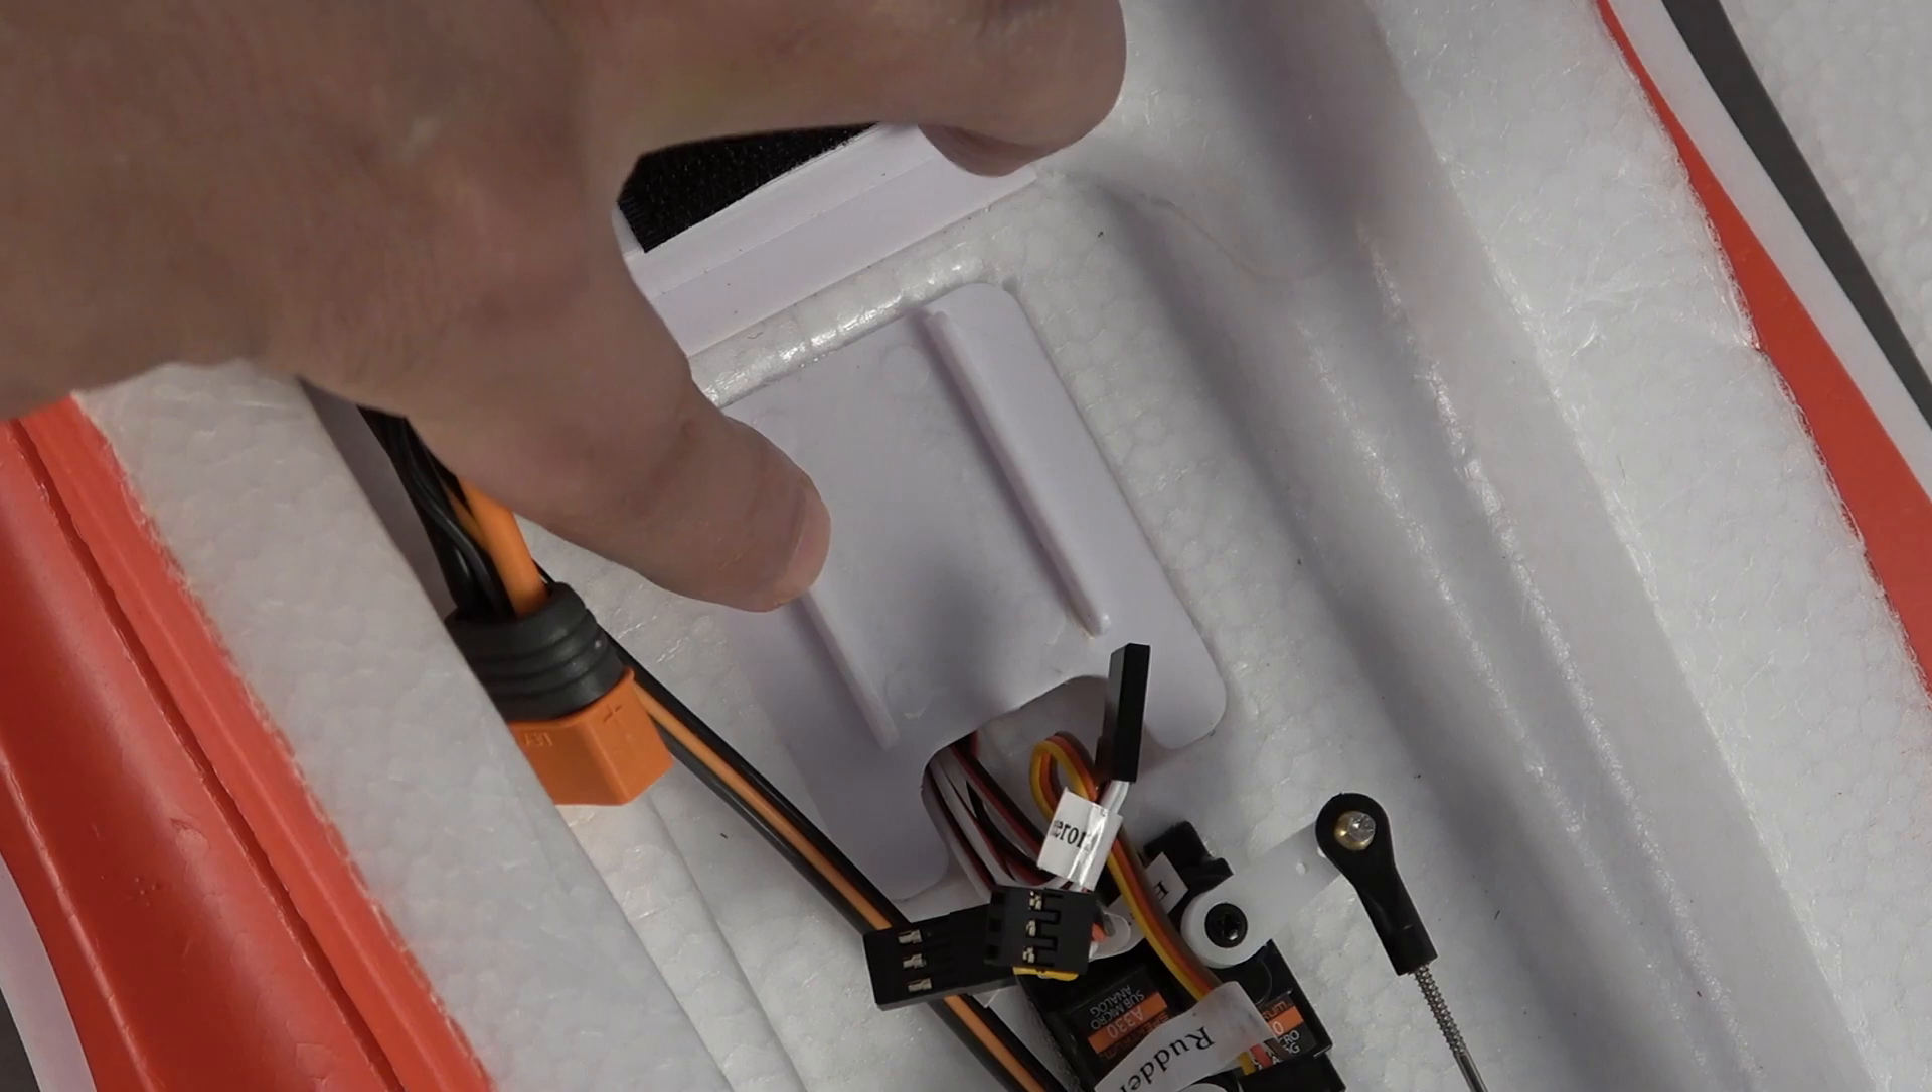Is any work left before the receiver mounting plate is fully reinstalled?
No.